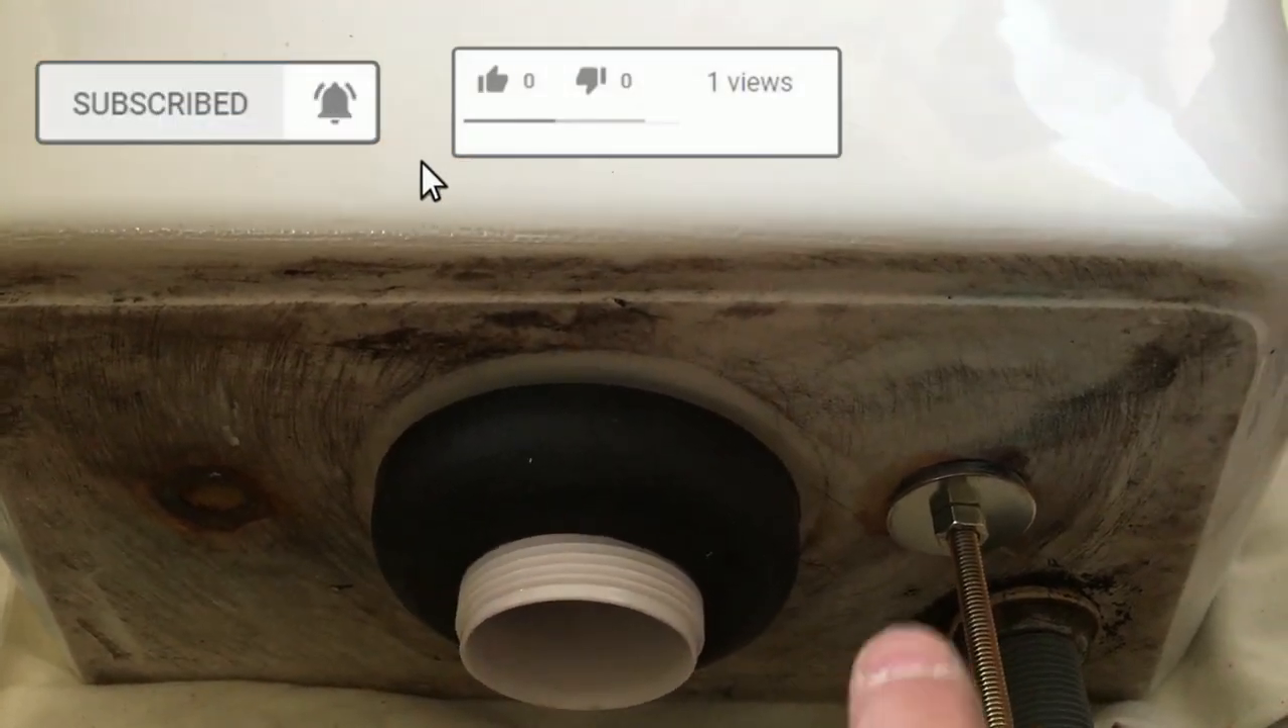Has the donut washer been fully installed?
Yes.